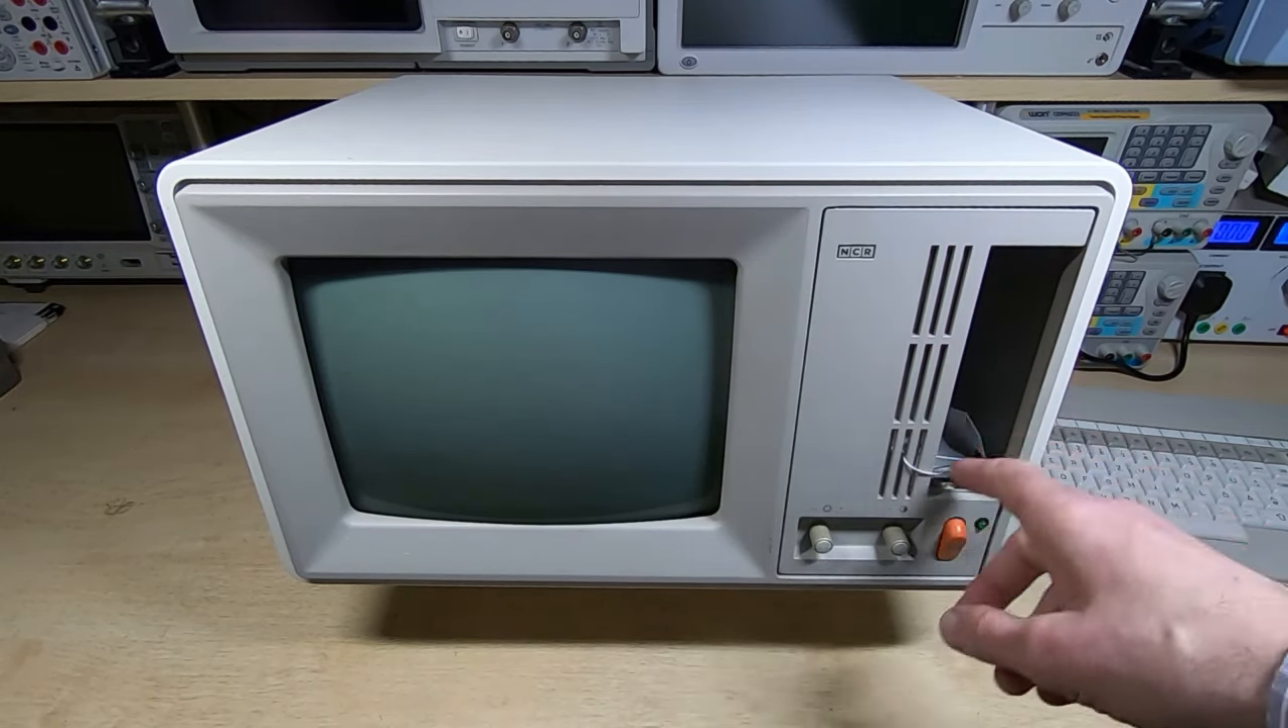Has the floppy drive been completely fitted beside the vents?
No.